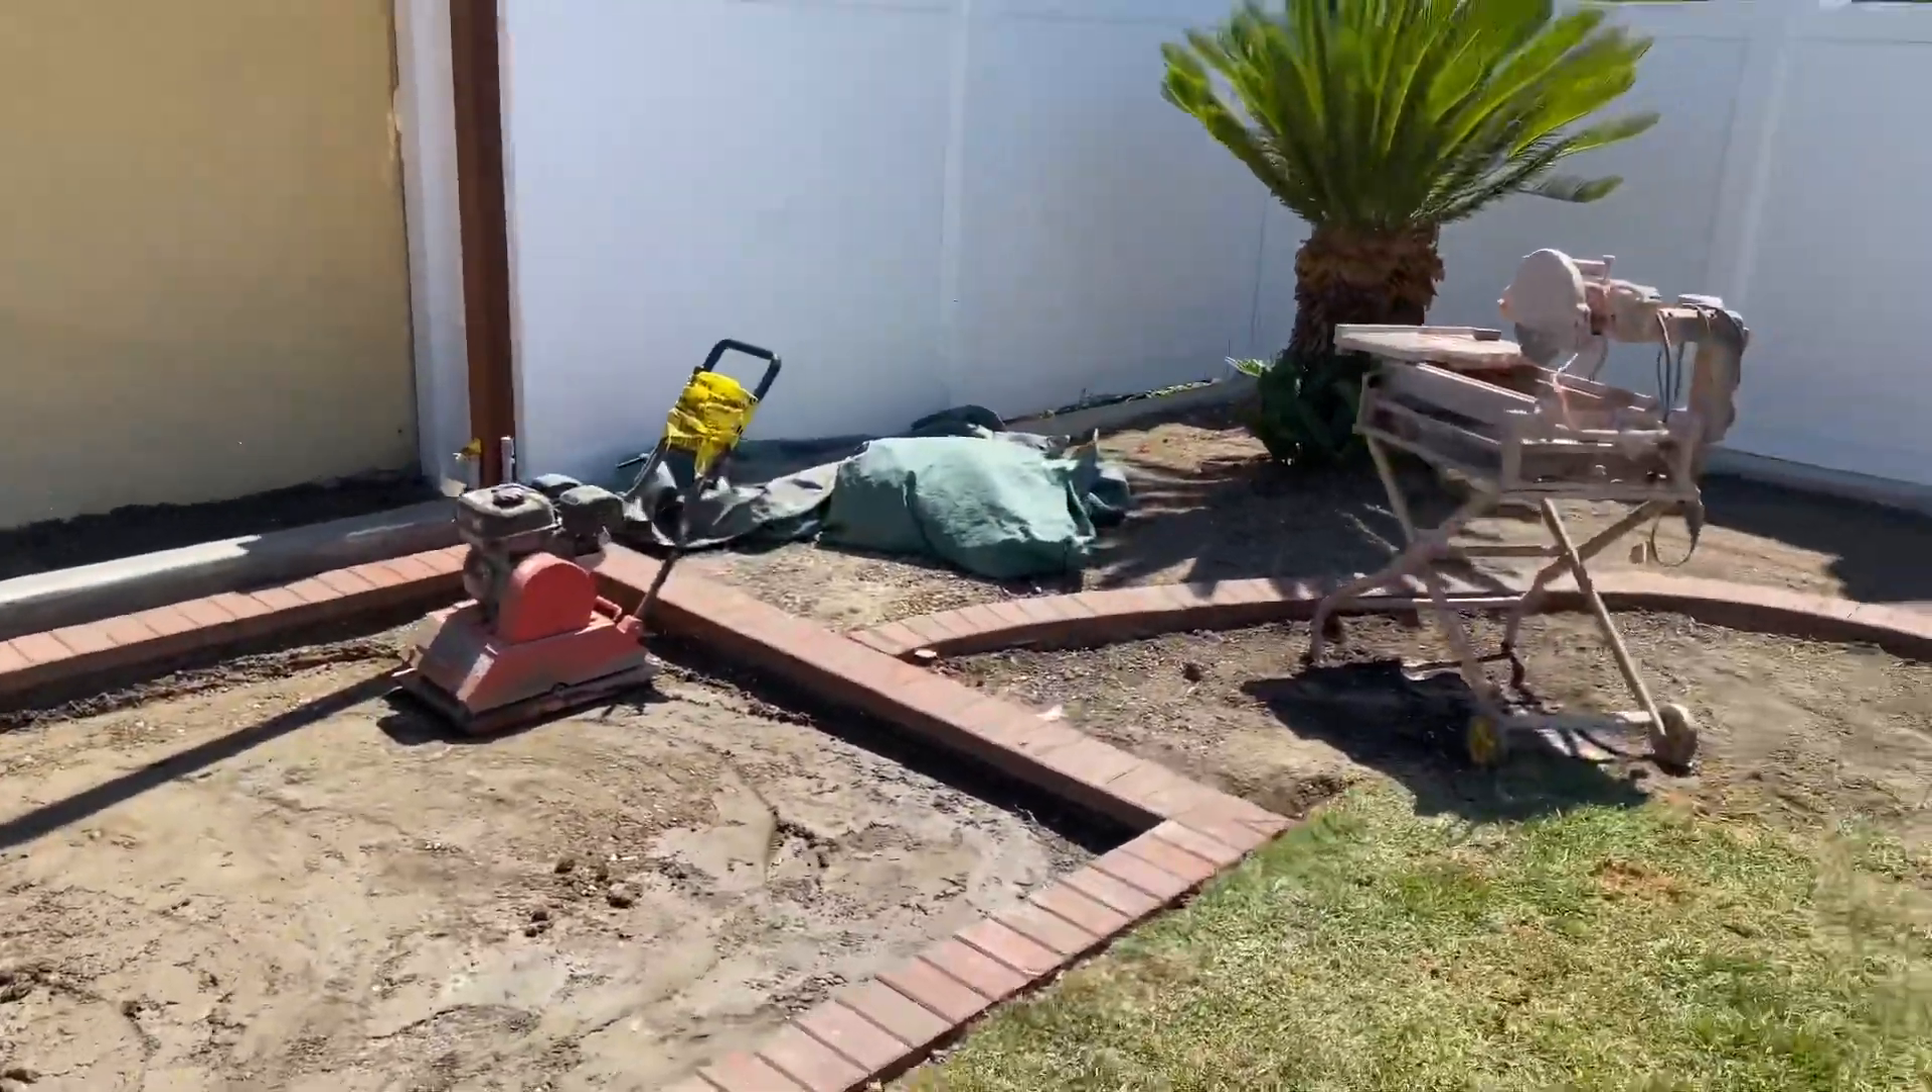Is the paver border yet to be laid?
No.